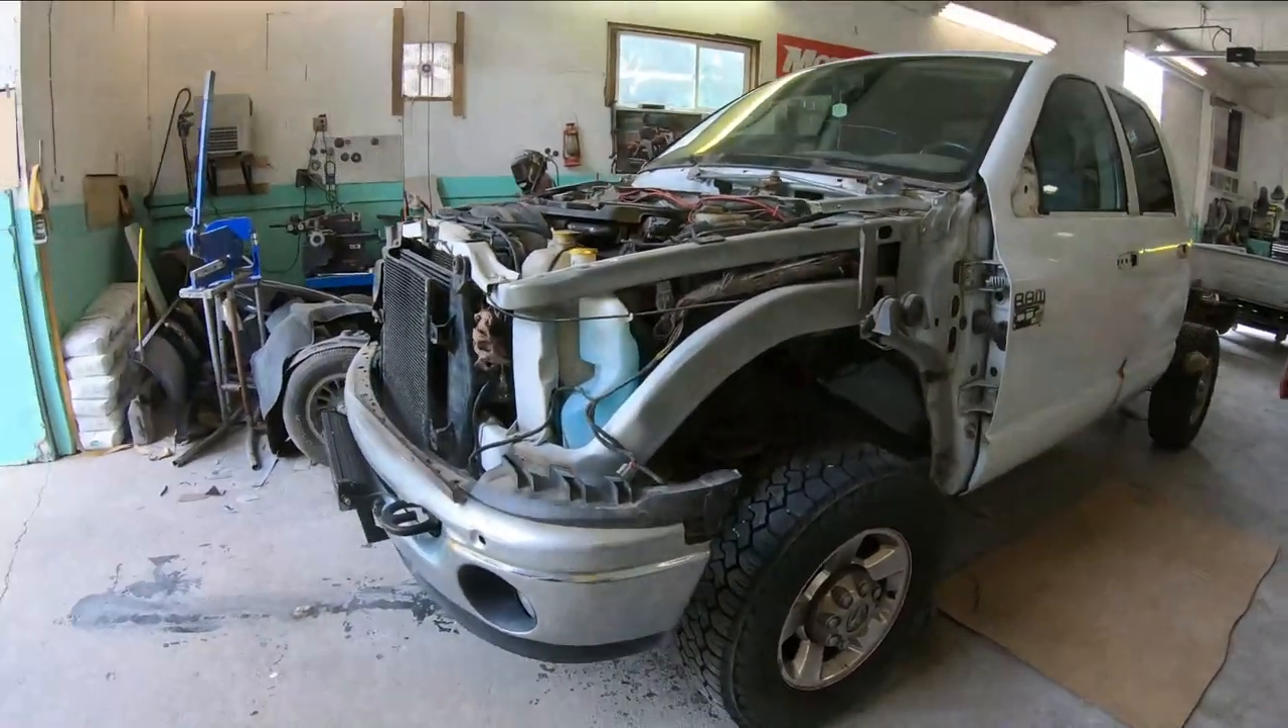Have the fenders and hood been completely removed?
Yes.